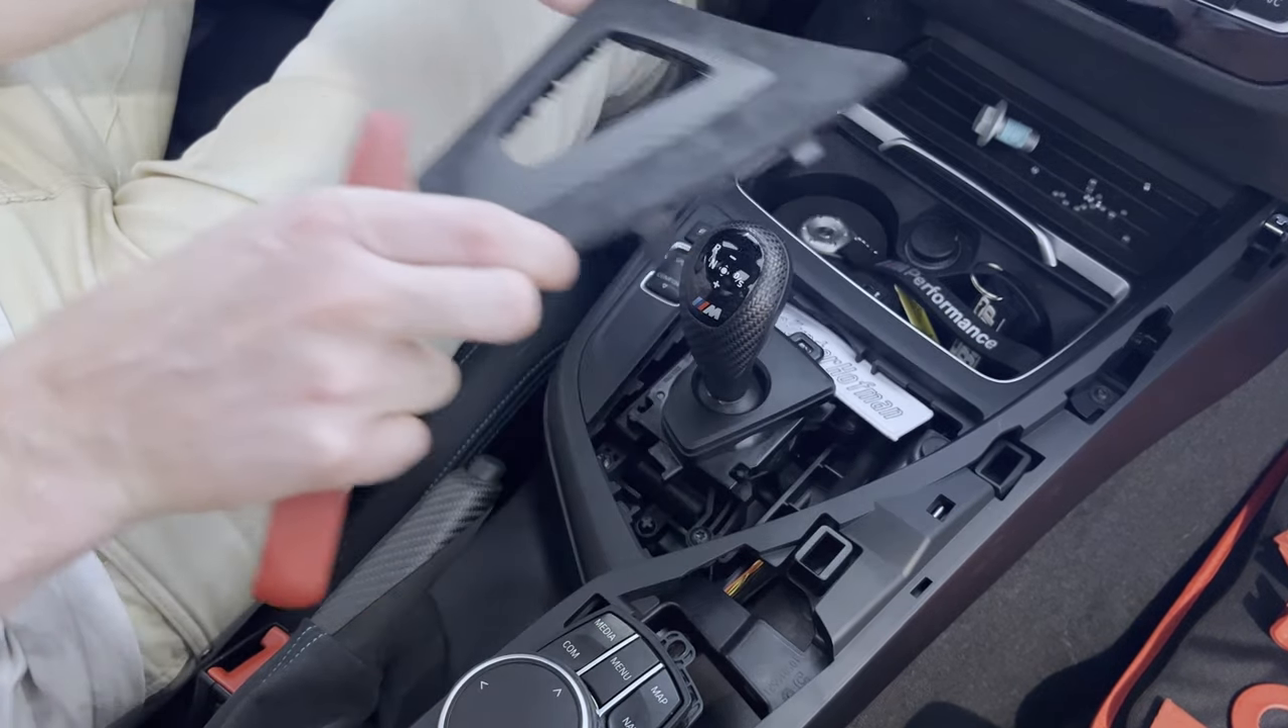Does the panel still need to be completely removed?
No.